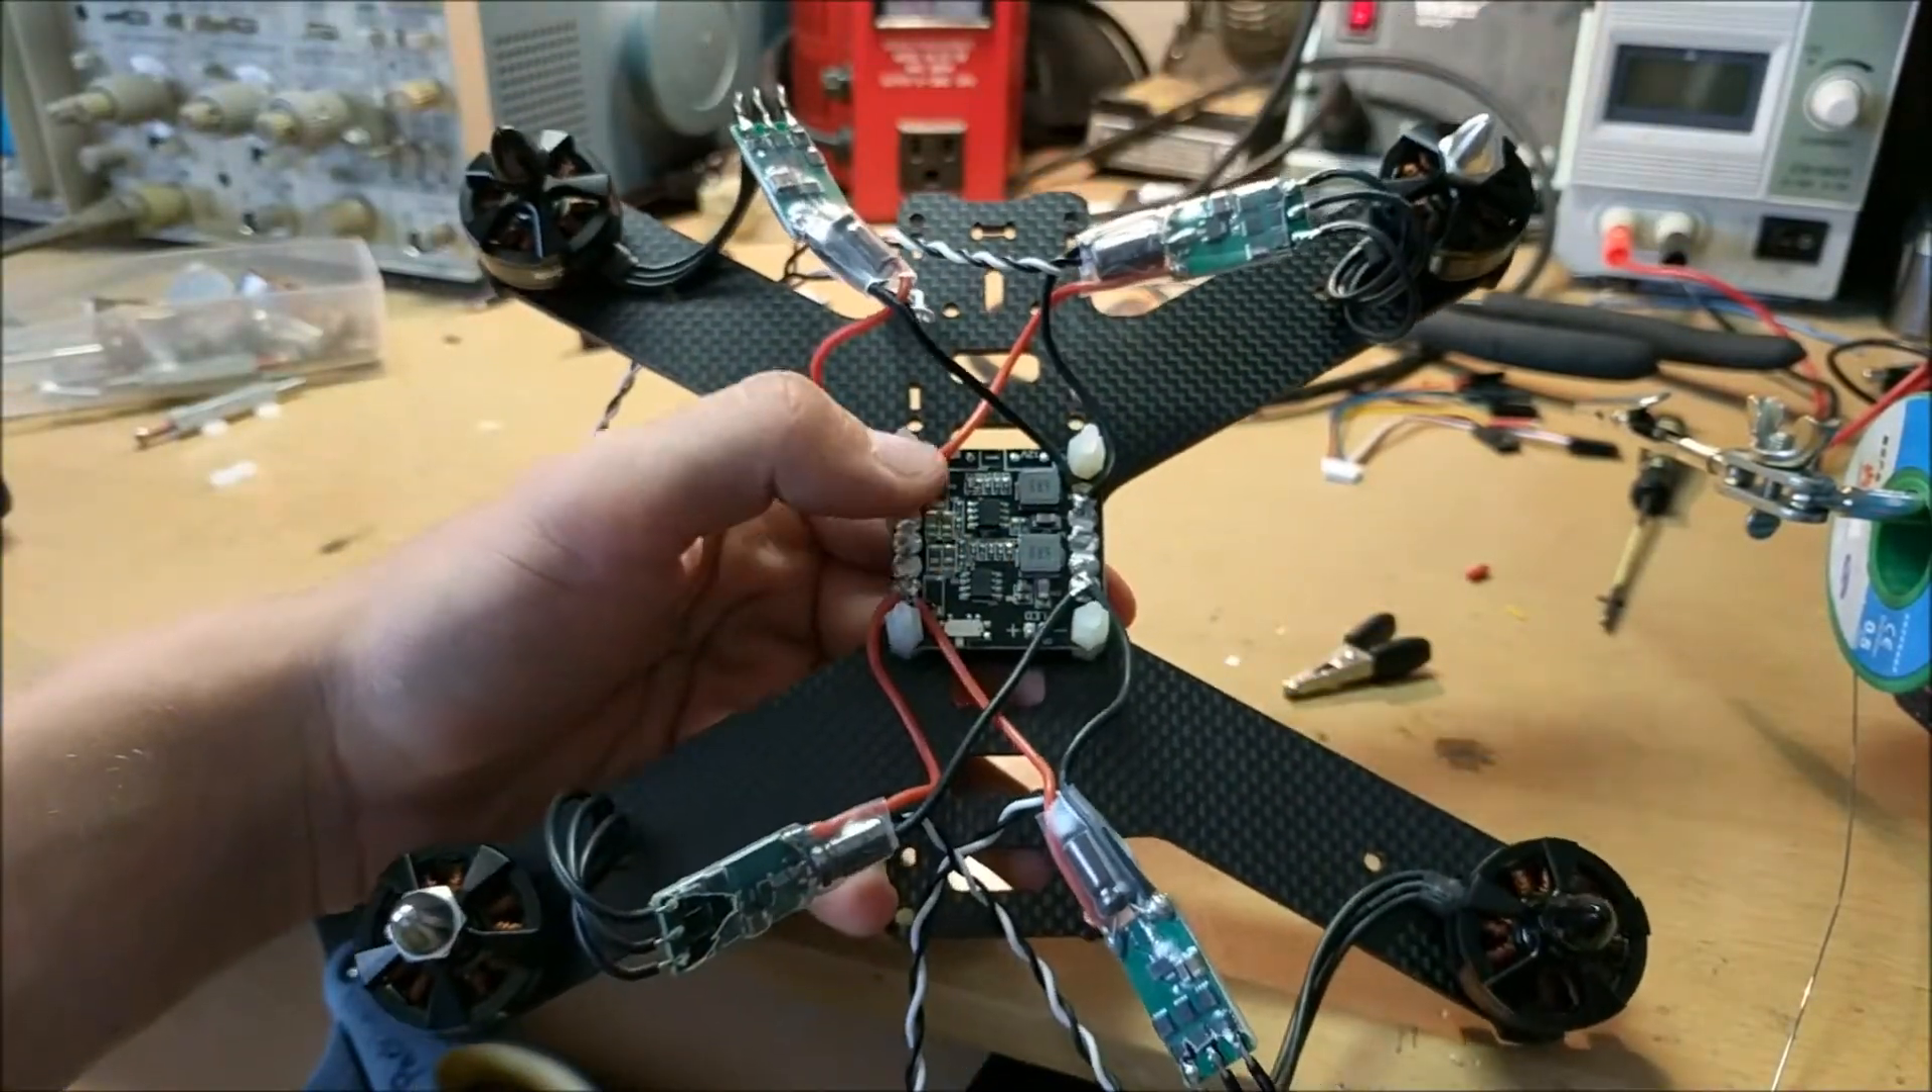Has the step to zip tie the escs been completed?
No.